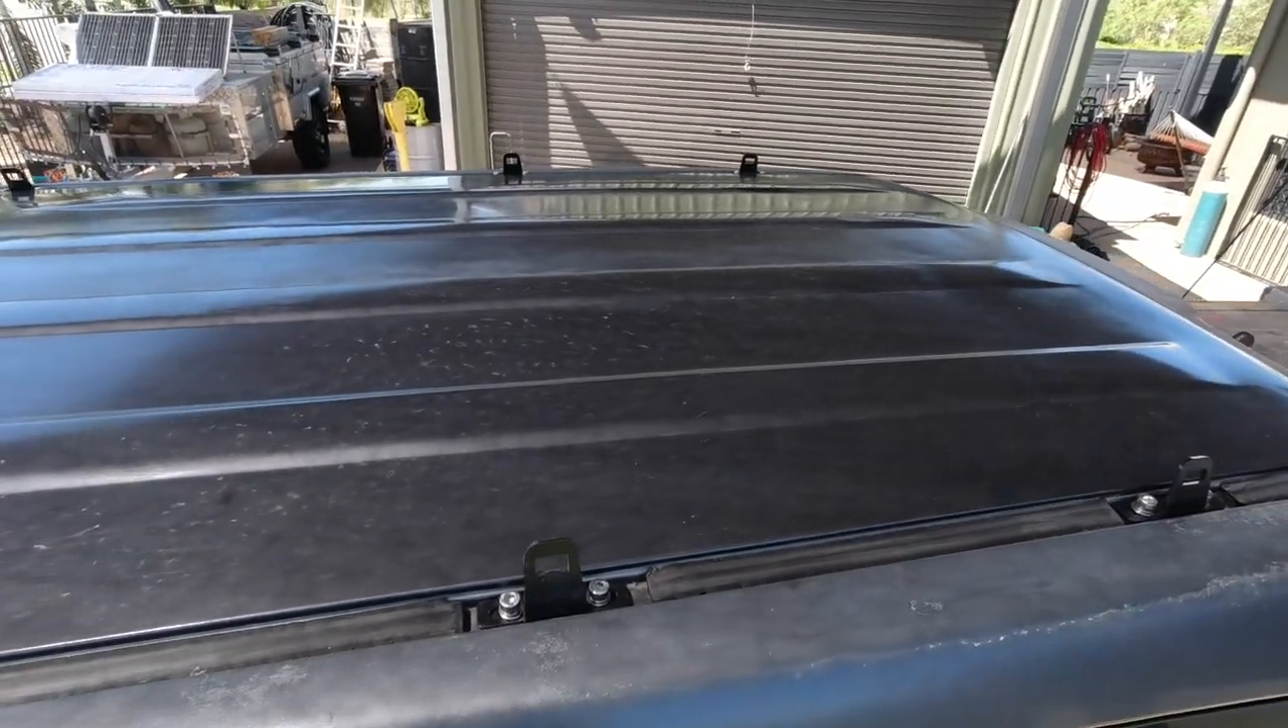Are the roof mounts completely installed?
Yes.